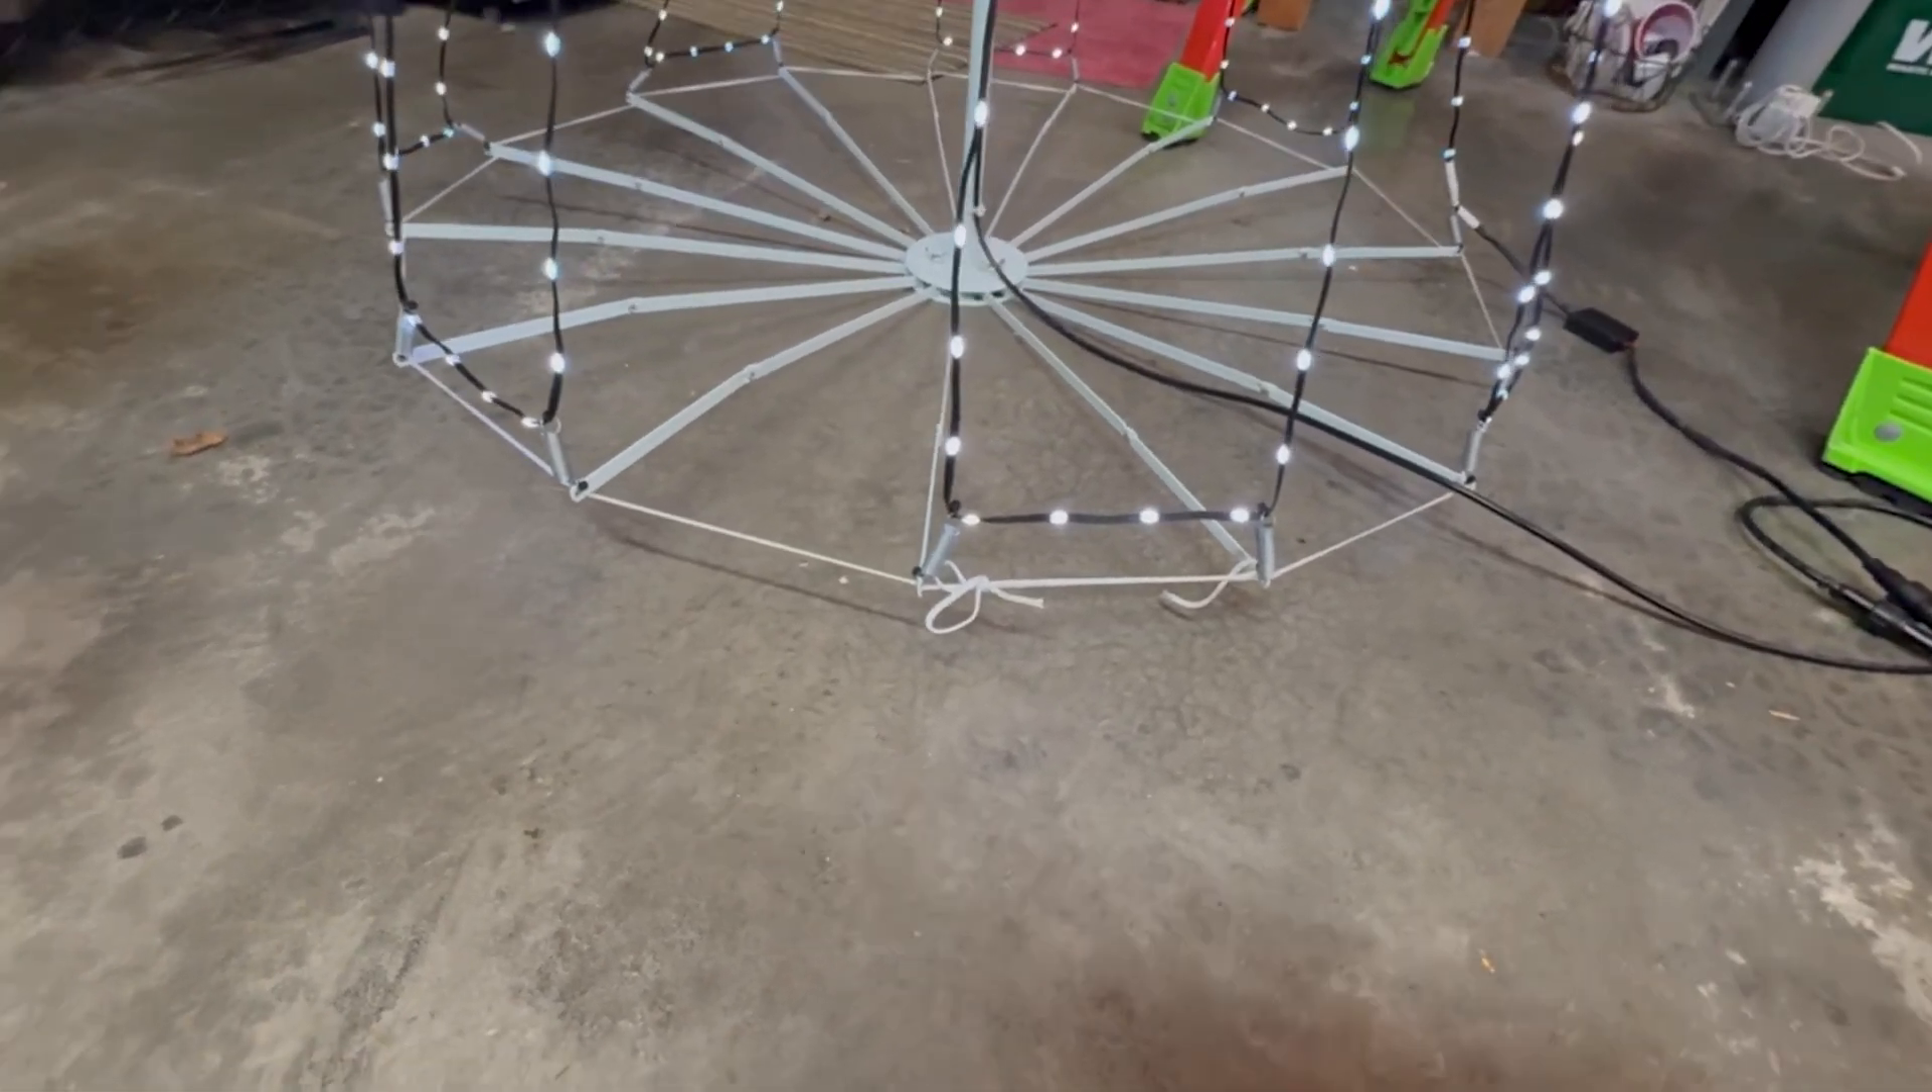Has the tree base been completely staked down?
No.